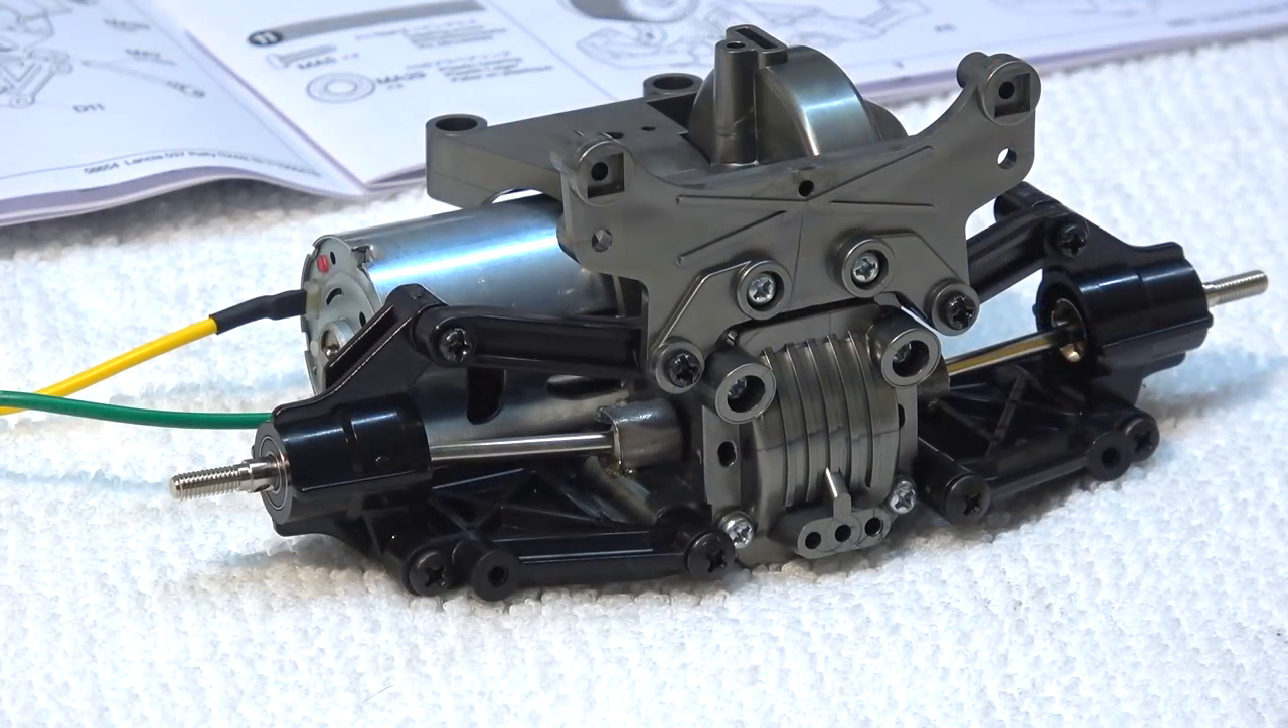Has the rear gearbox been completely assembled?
Yes.